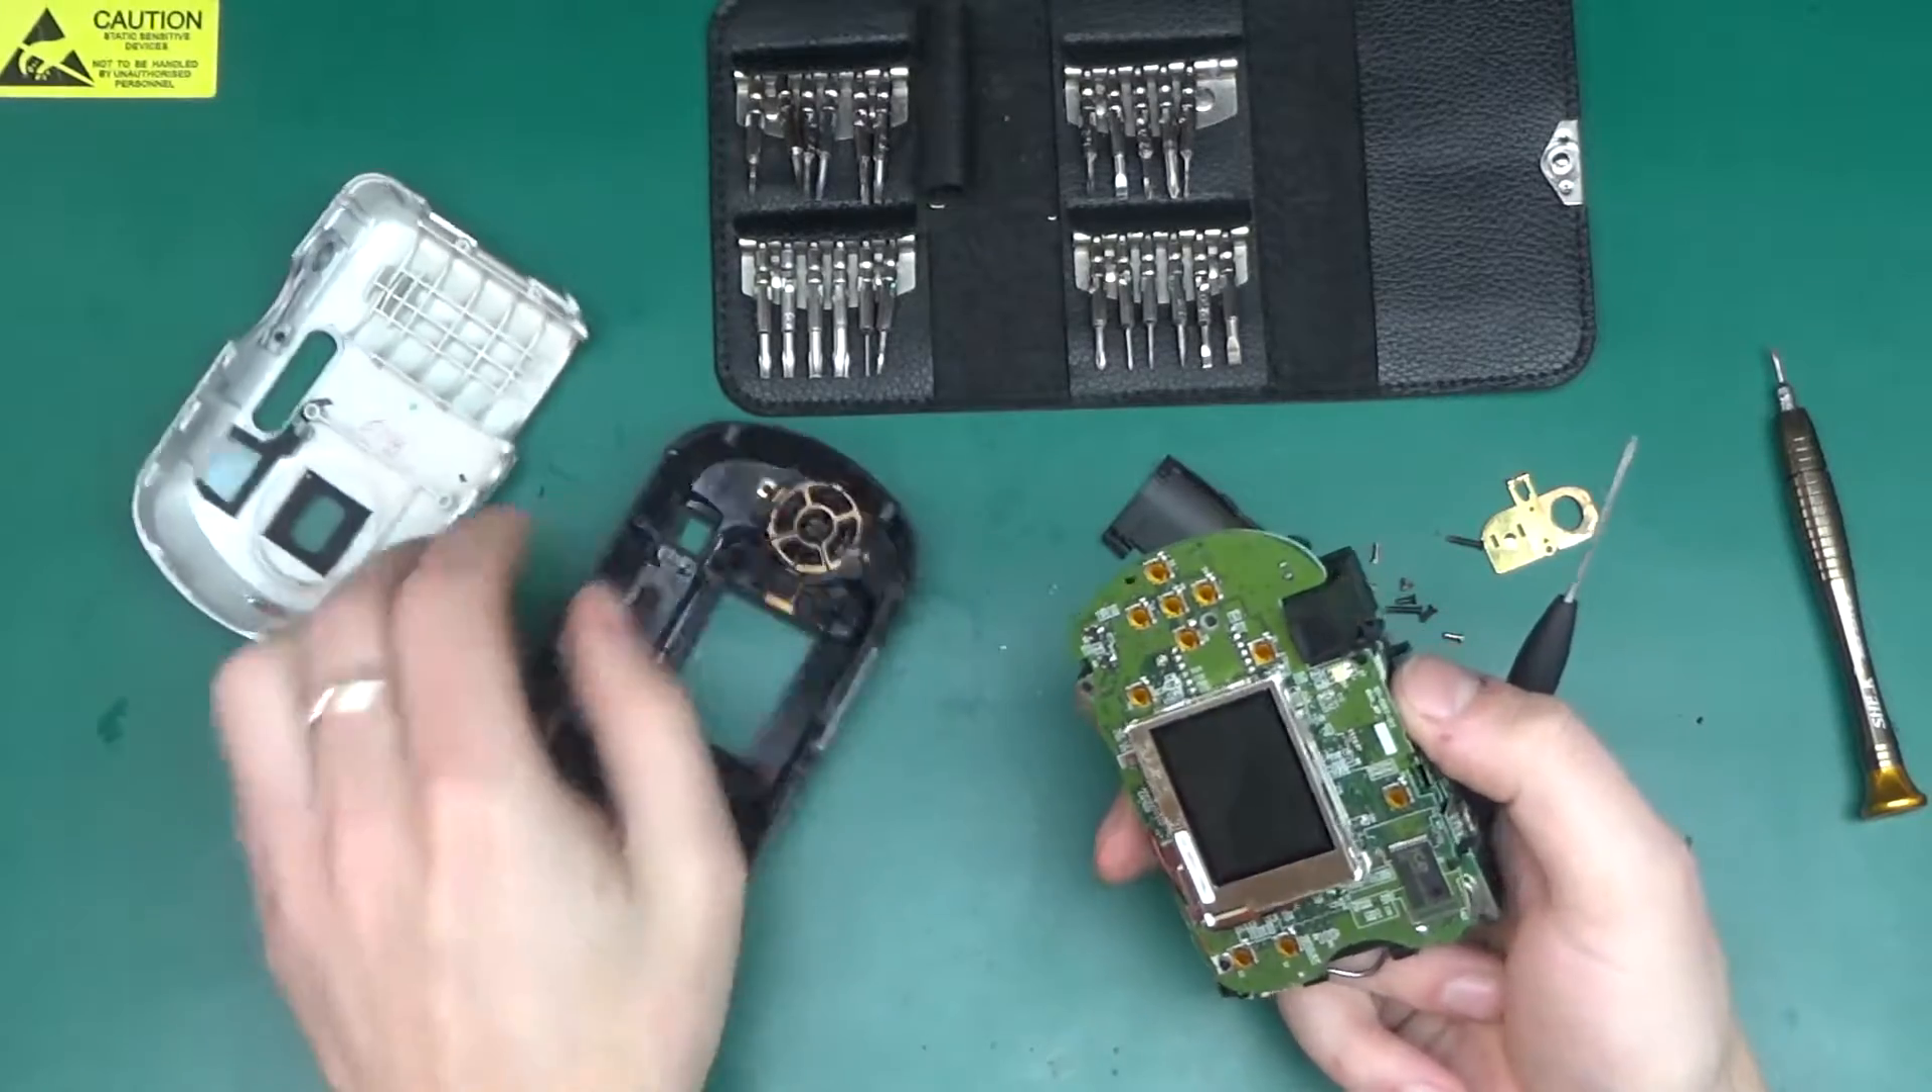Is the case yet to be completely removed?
No.